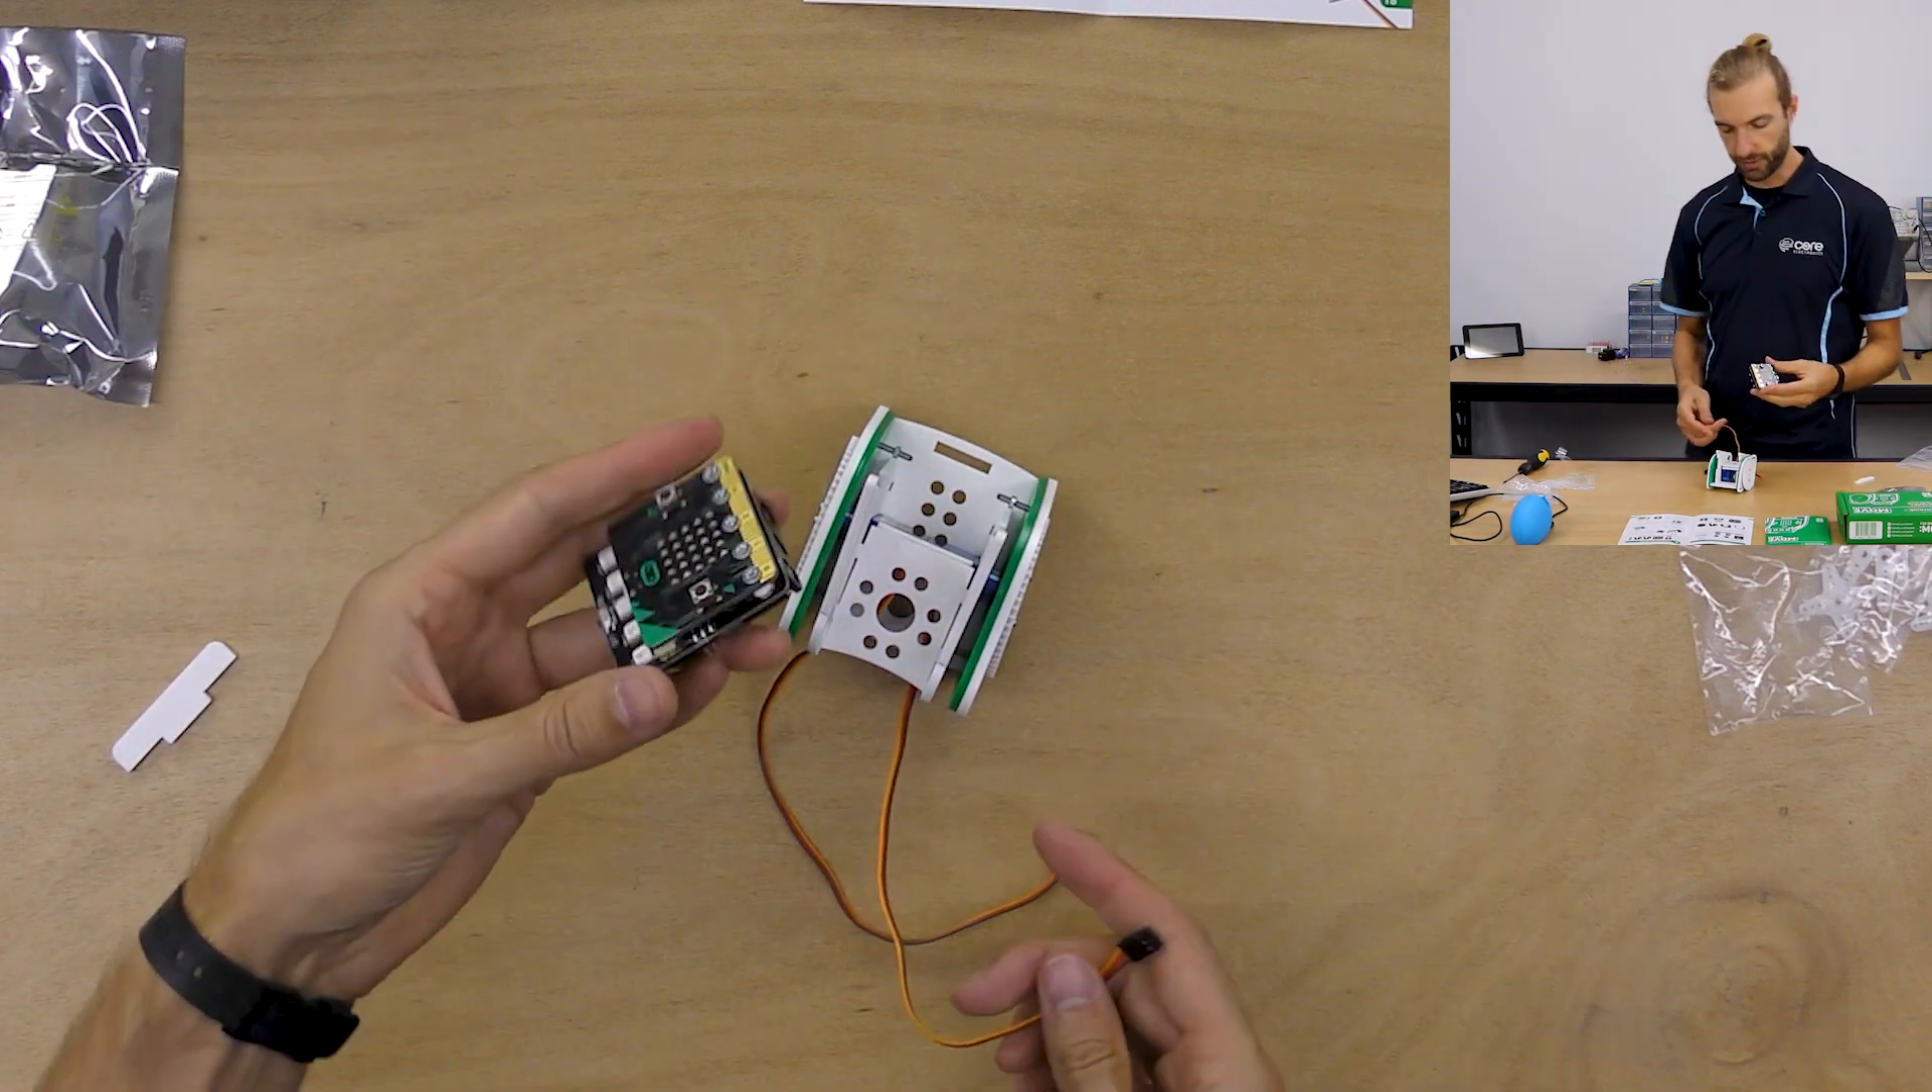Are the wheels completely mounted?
Yes.